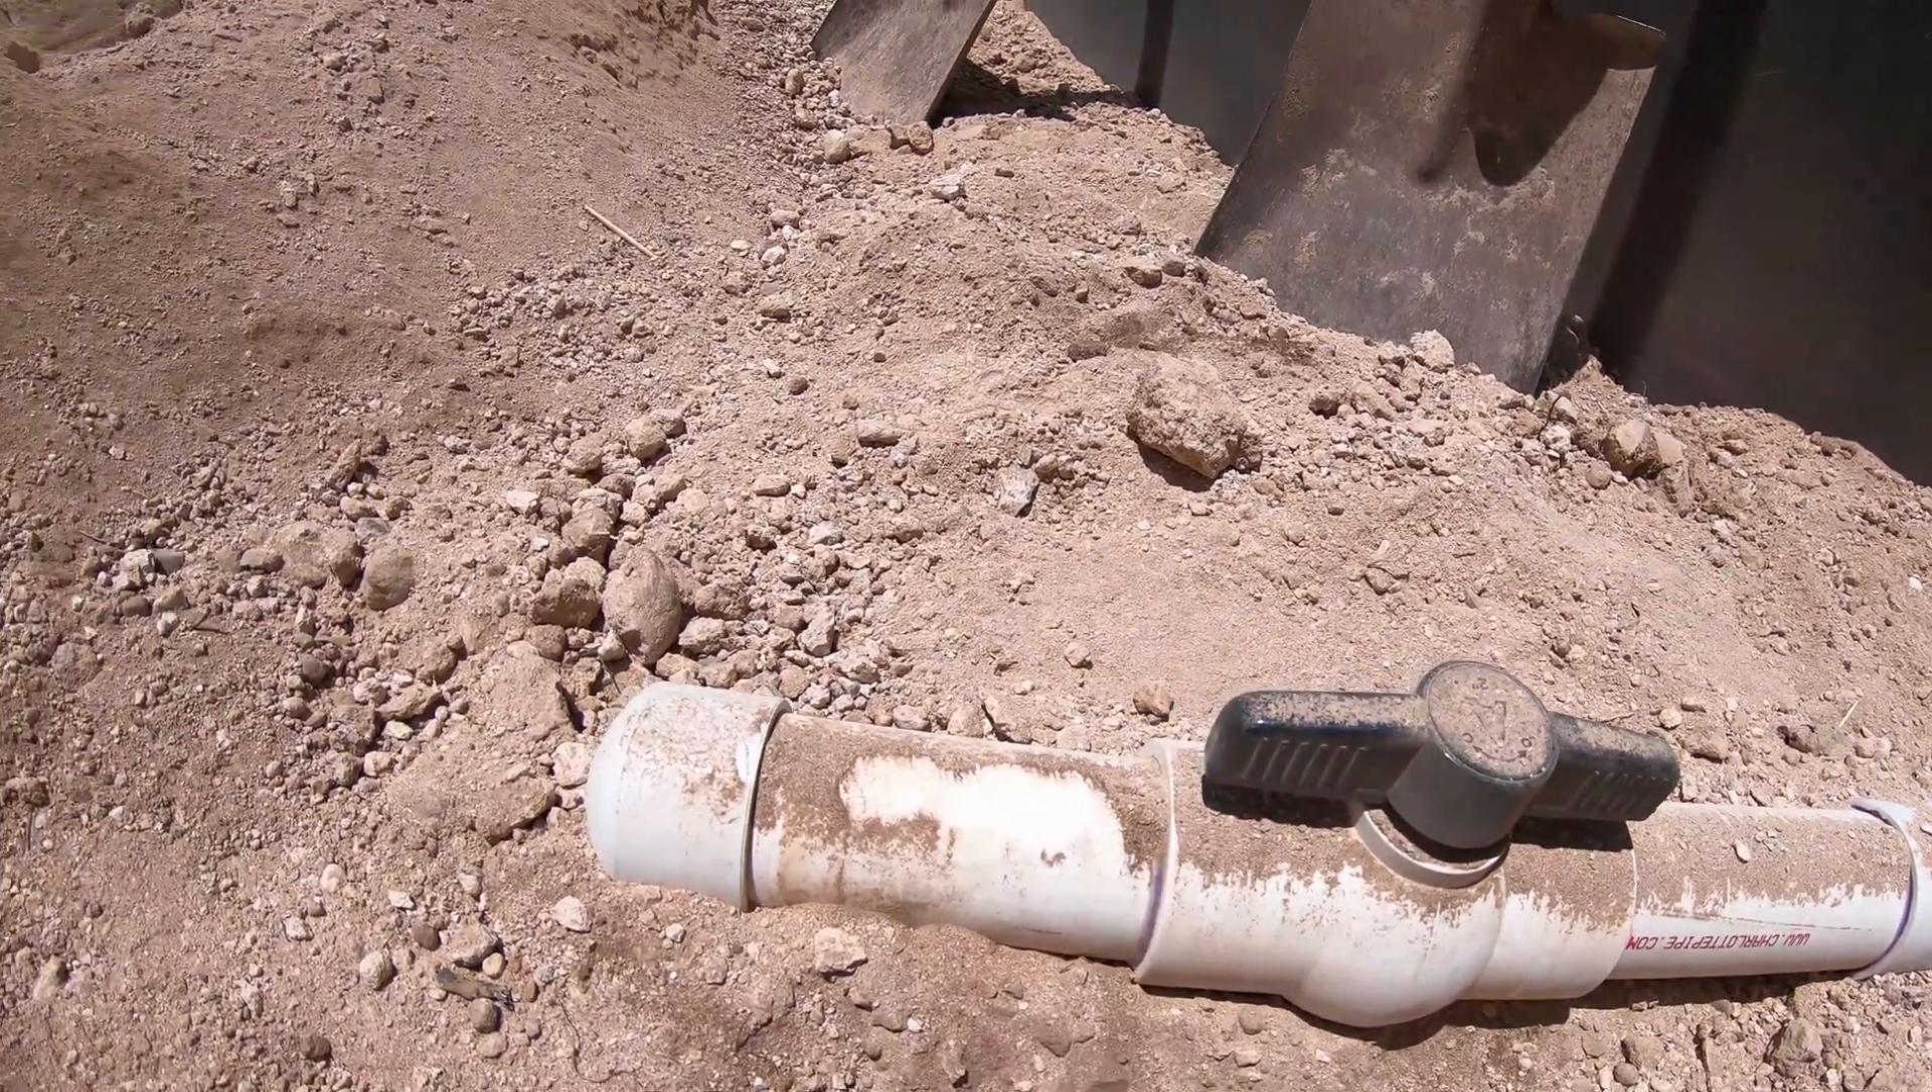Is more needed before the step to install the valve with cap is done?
No.